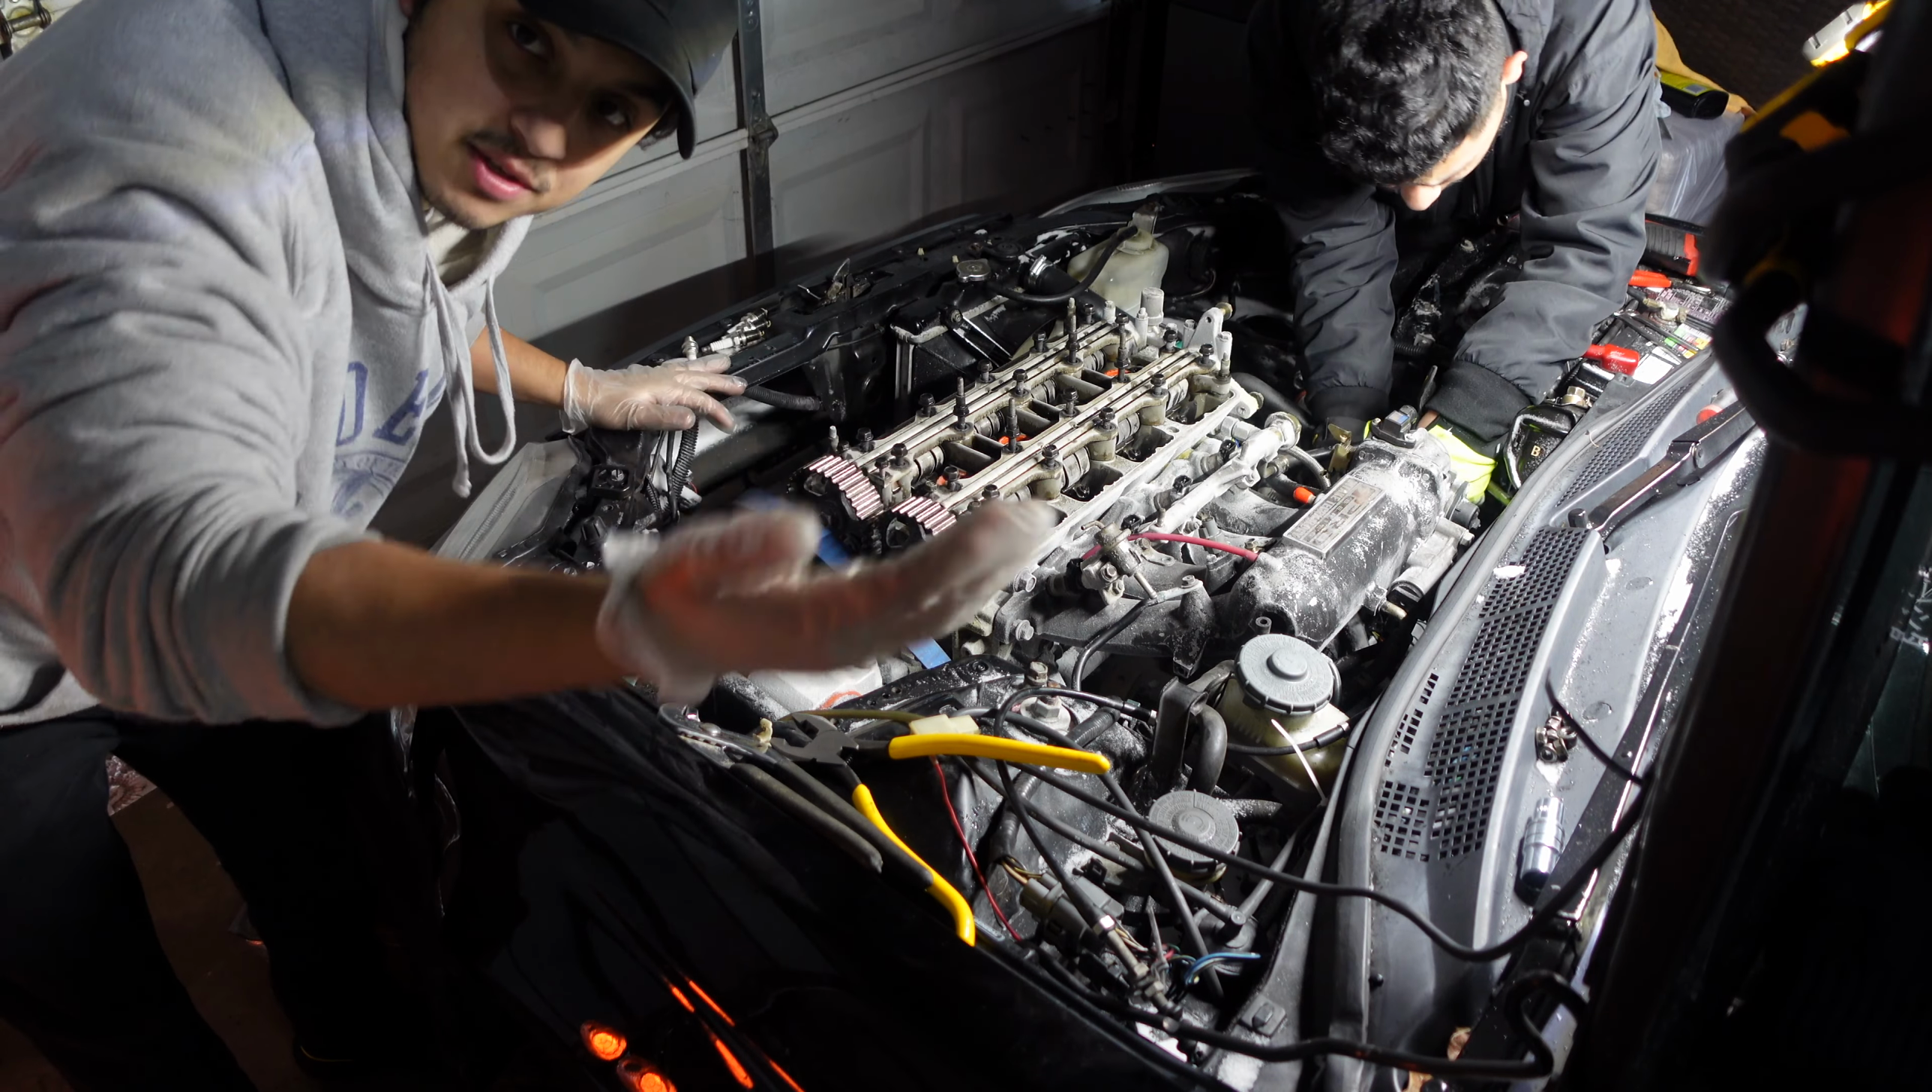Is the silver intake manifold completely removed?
No.